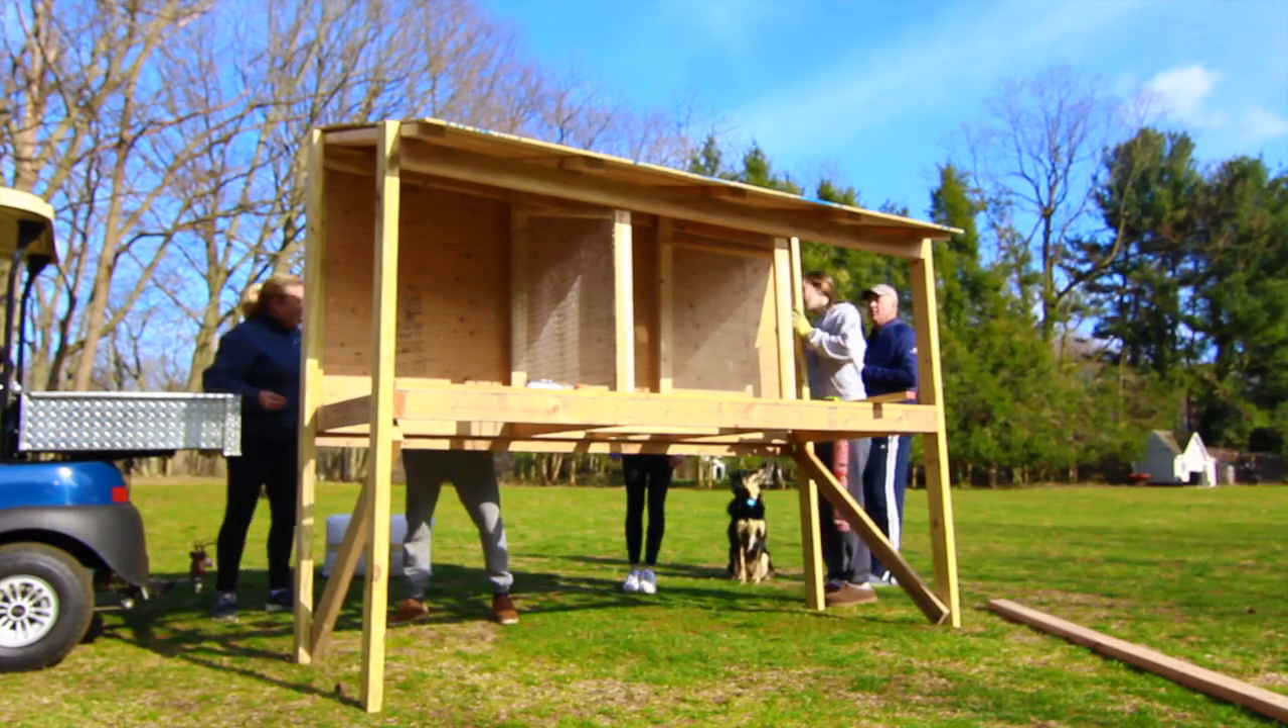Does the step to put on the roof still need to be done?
No.